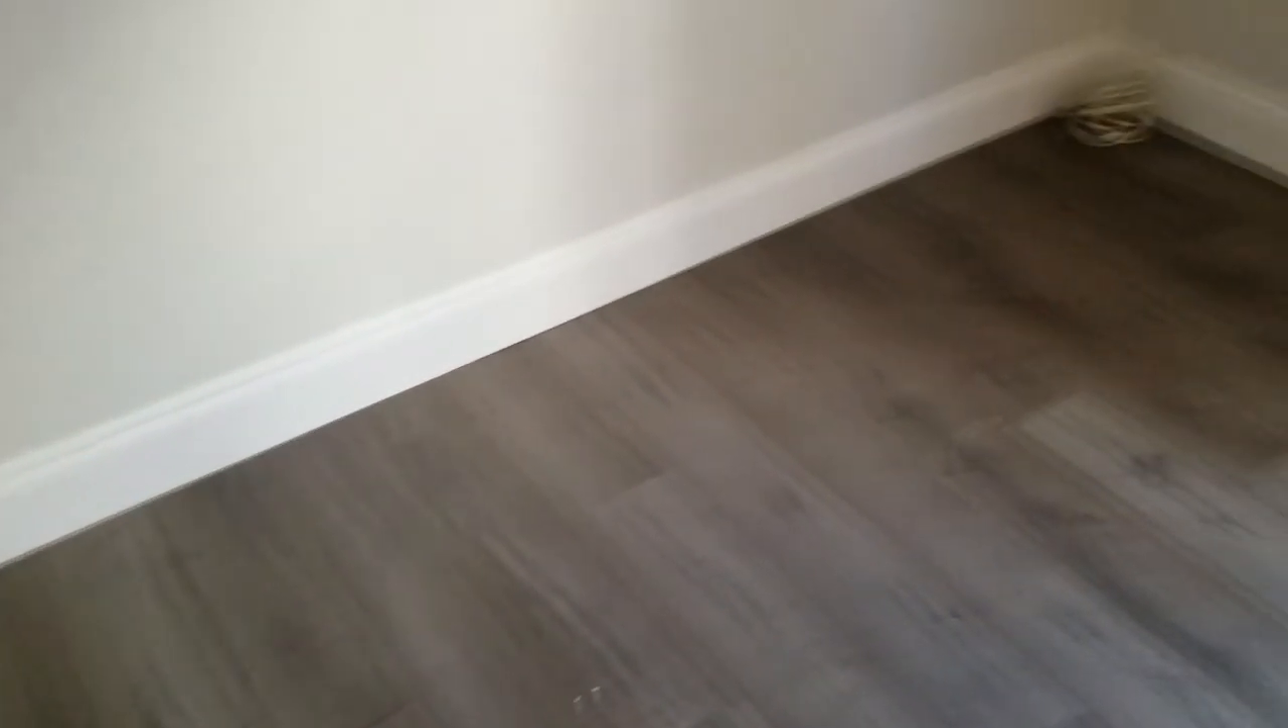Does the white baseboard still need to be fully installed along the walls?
No.